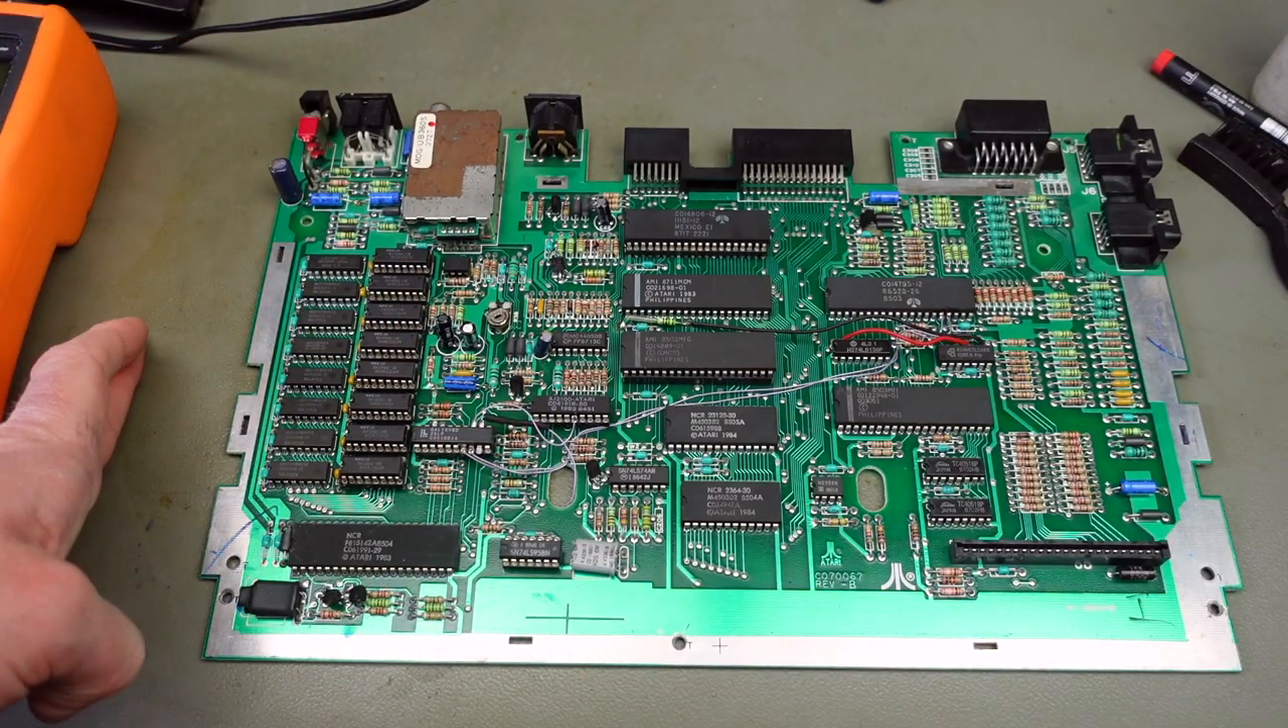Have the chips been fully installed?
Yes.